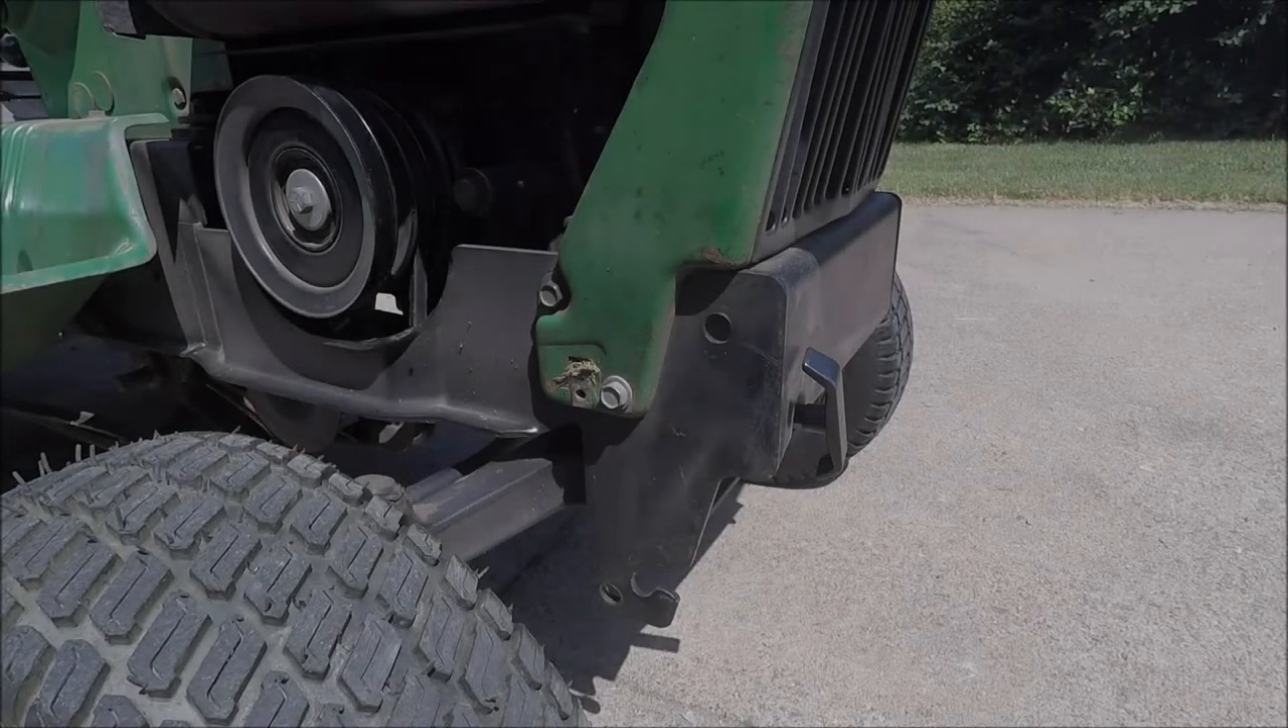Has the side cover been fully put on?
No.